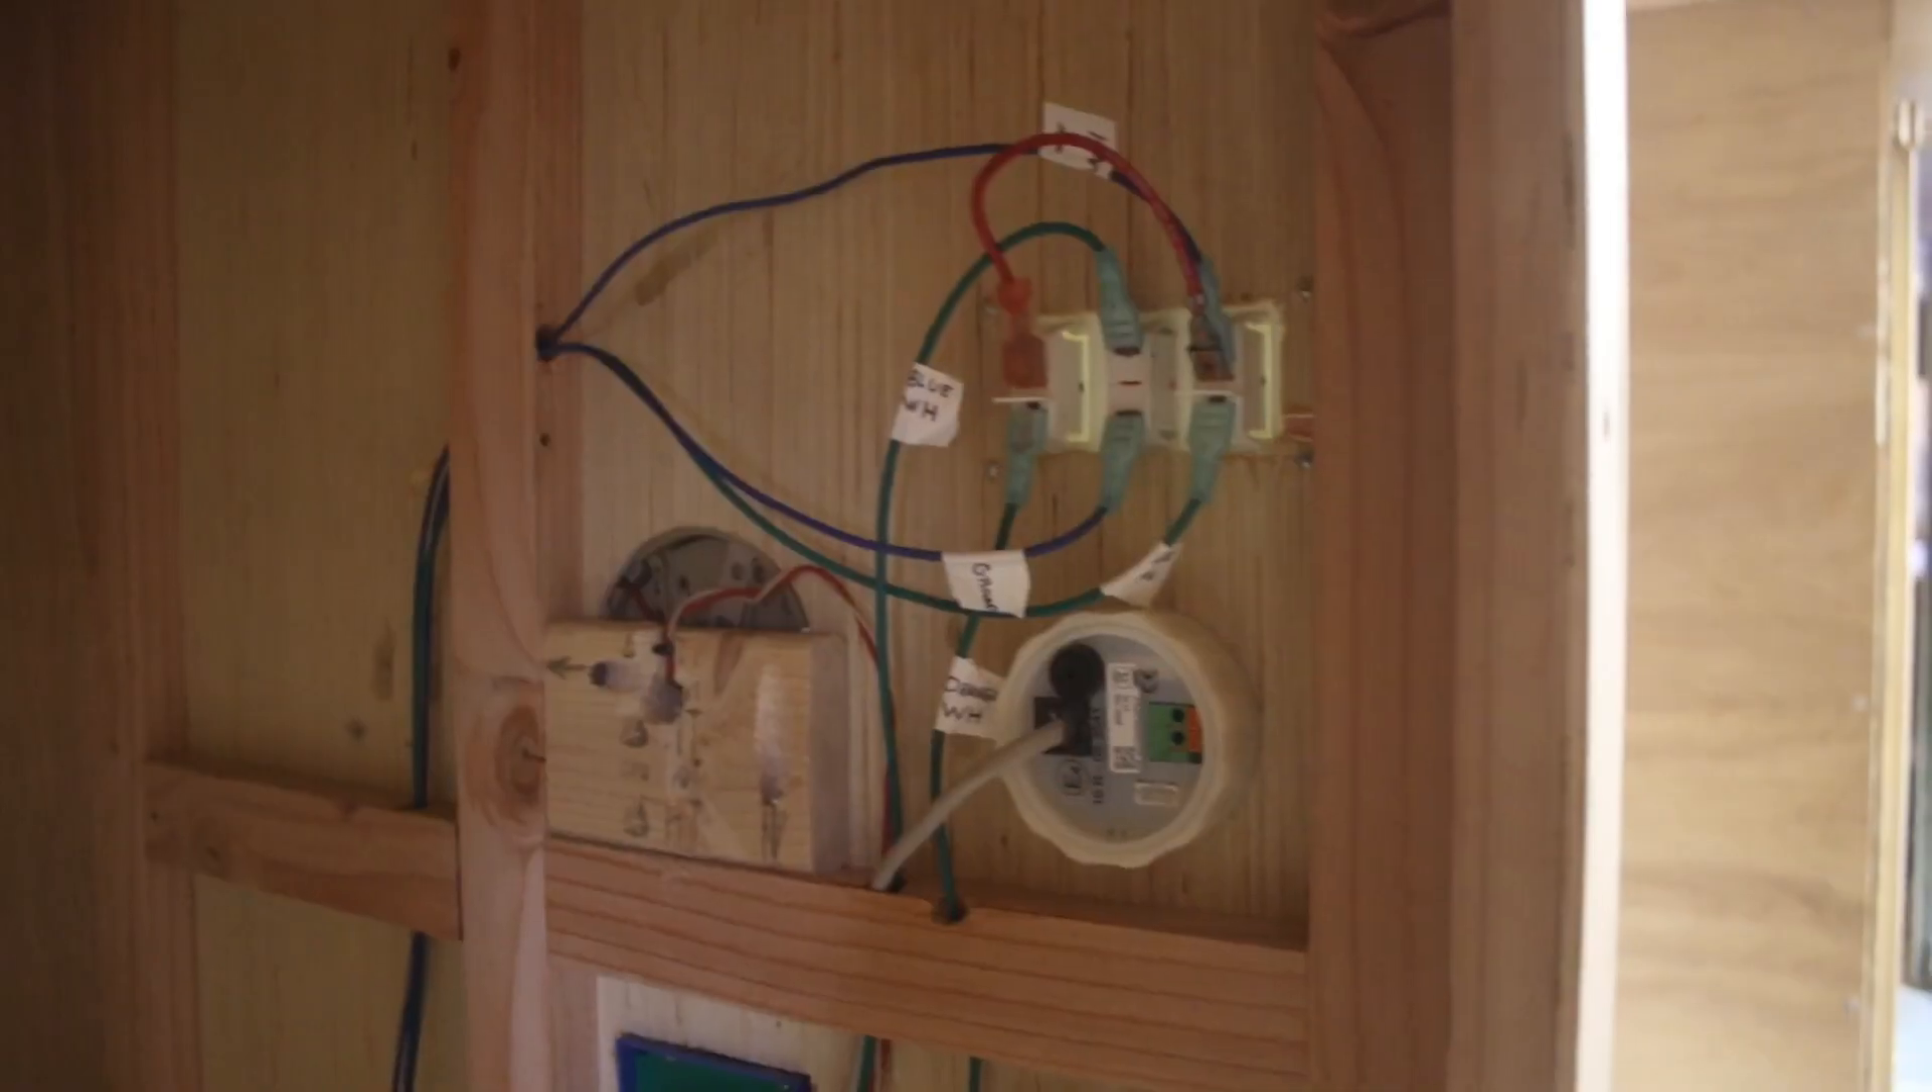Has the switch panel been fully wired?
Yes.